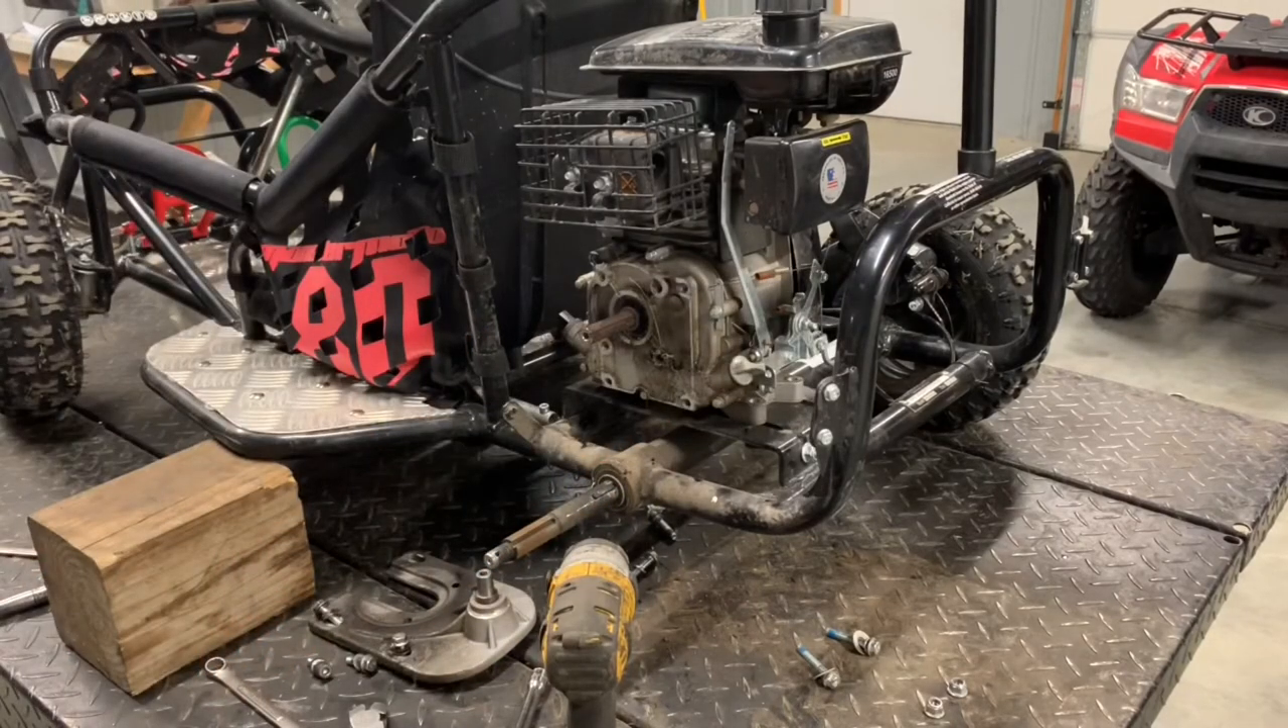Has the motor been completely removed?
No.